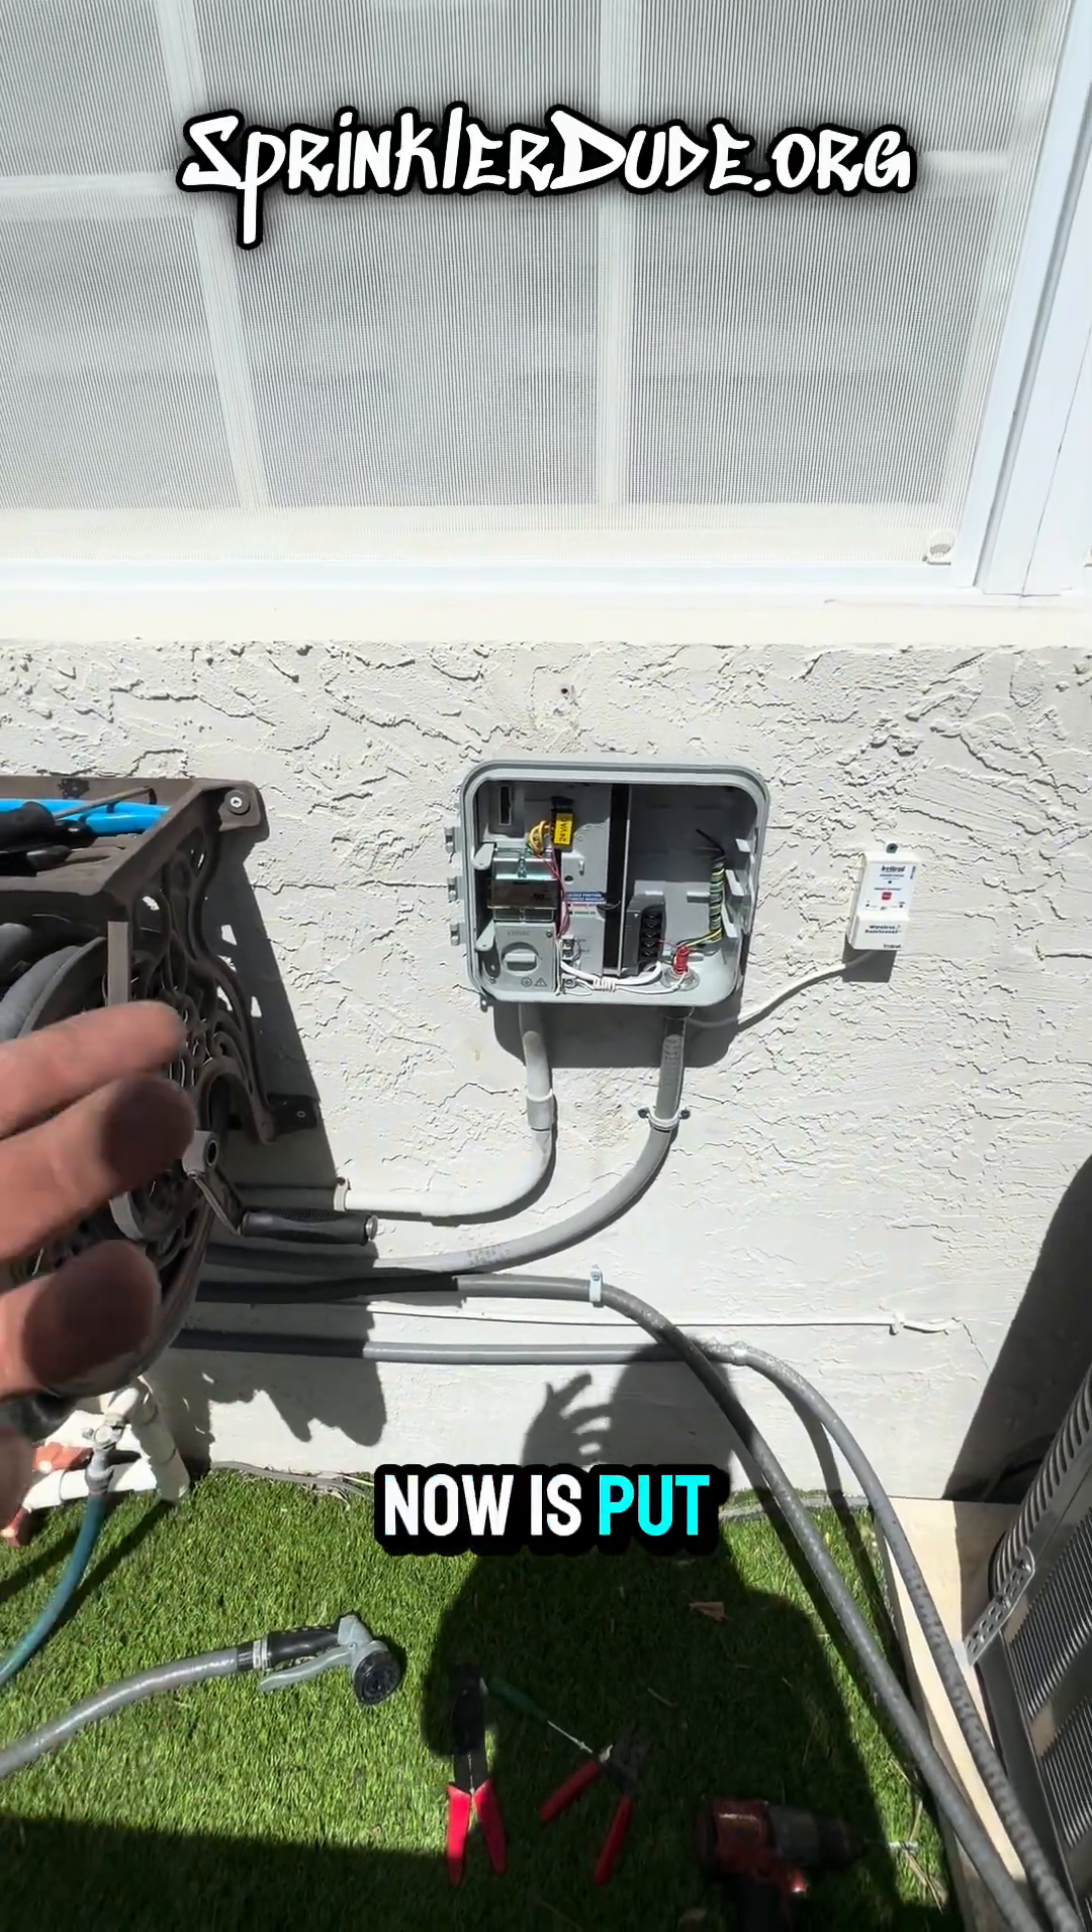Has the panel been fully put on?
No.